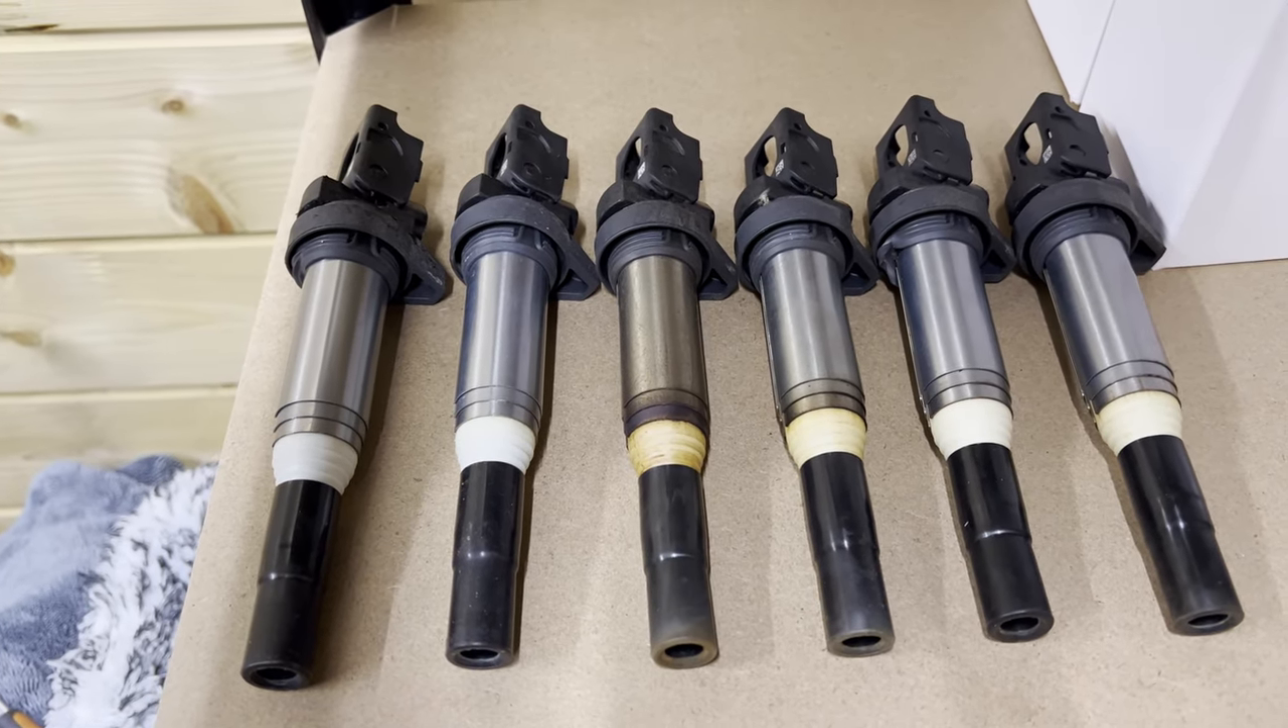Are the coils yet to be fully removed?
No.